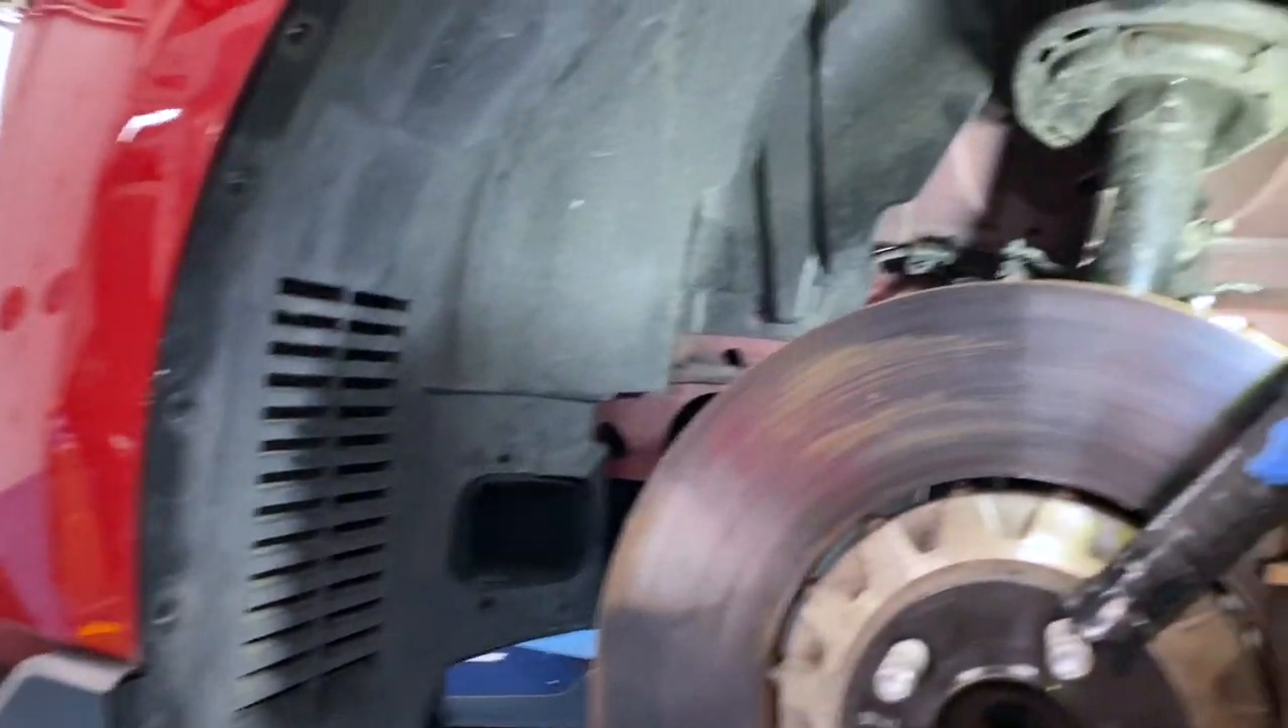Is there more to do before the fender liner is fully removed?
Yes.